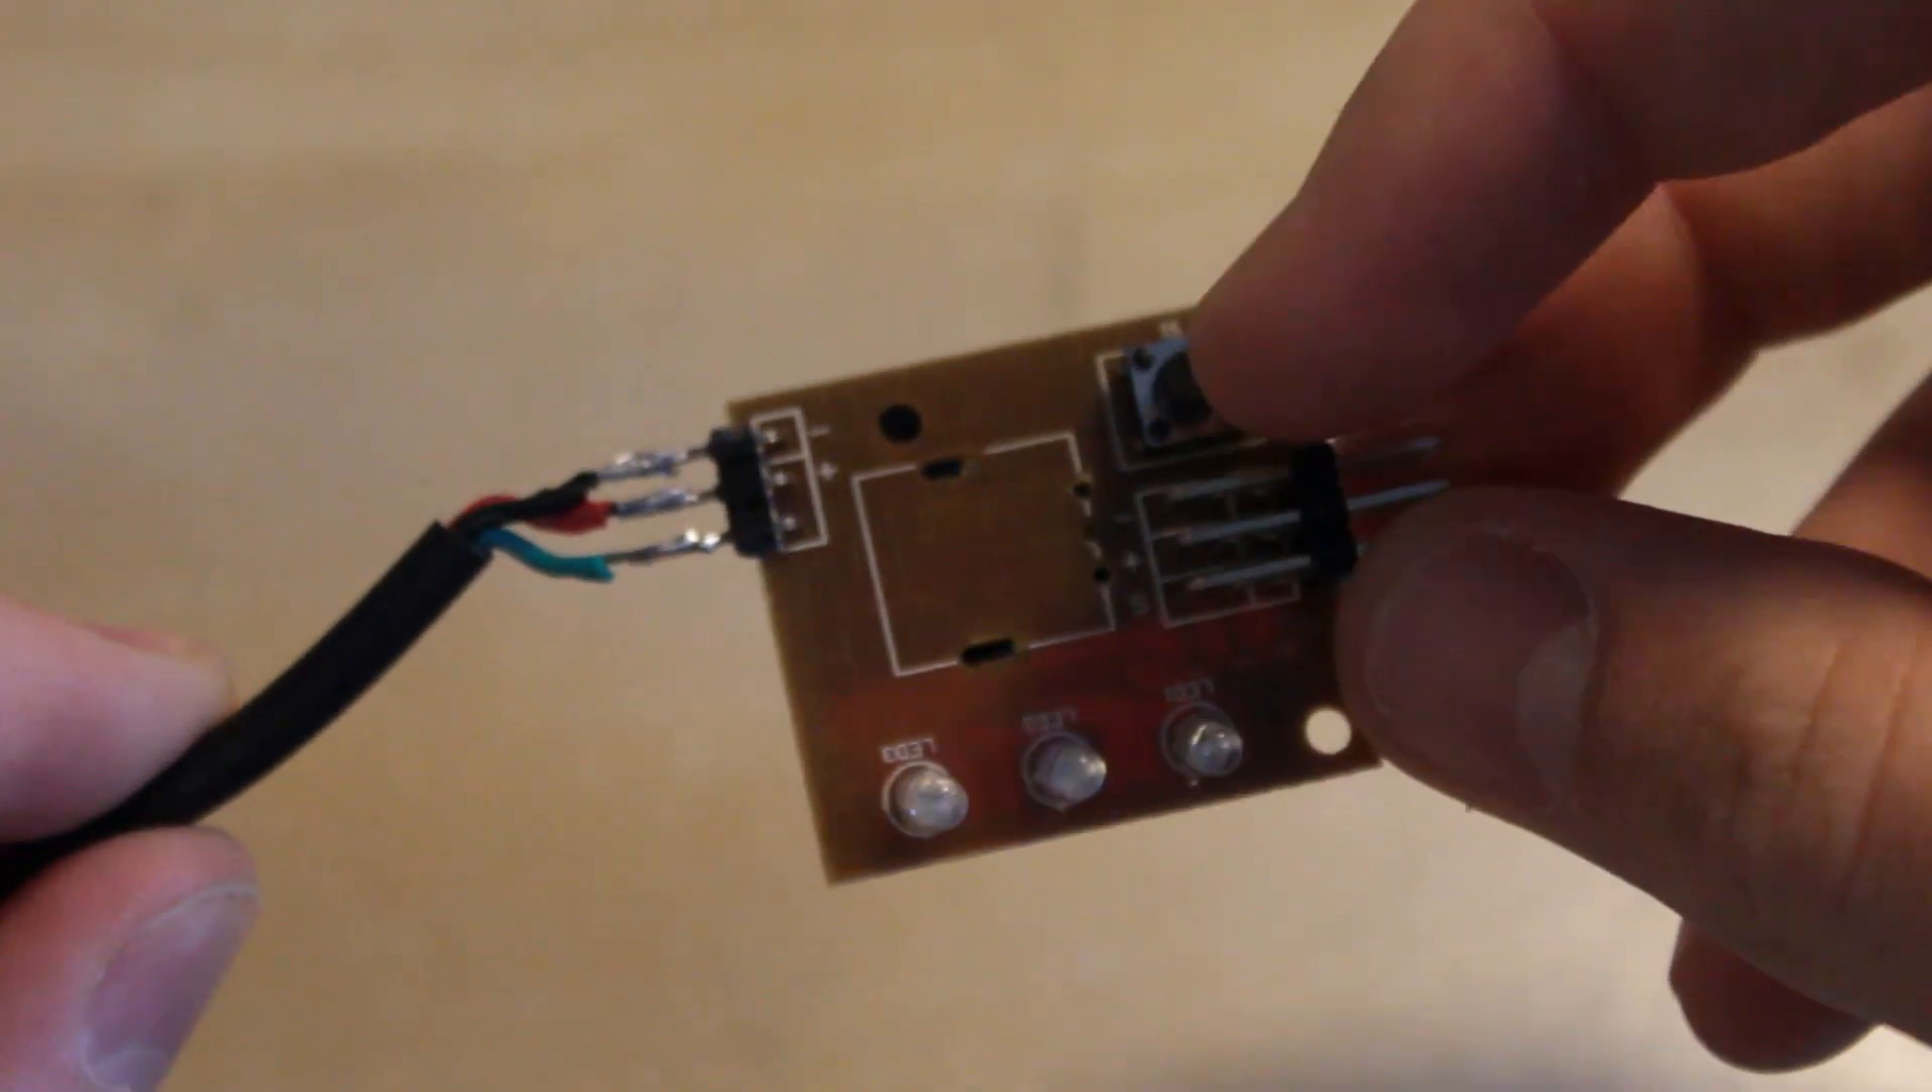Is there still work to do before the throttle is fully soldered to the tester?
No.